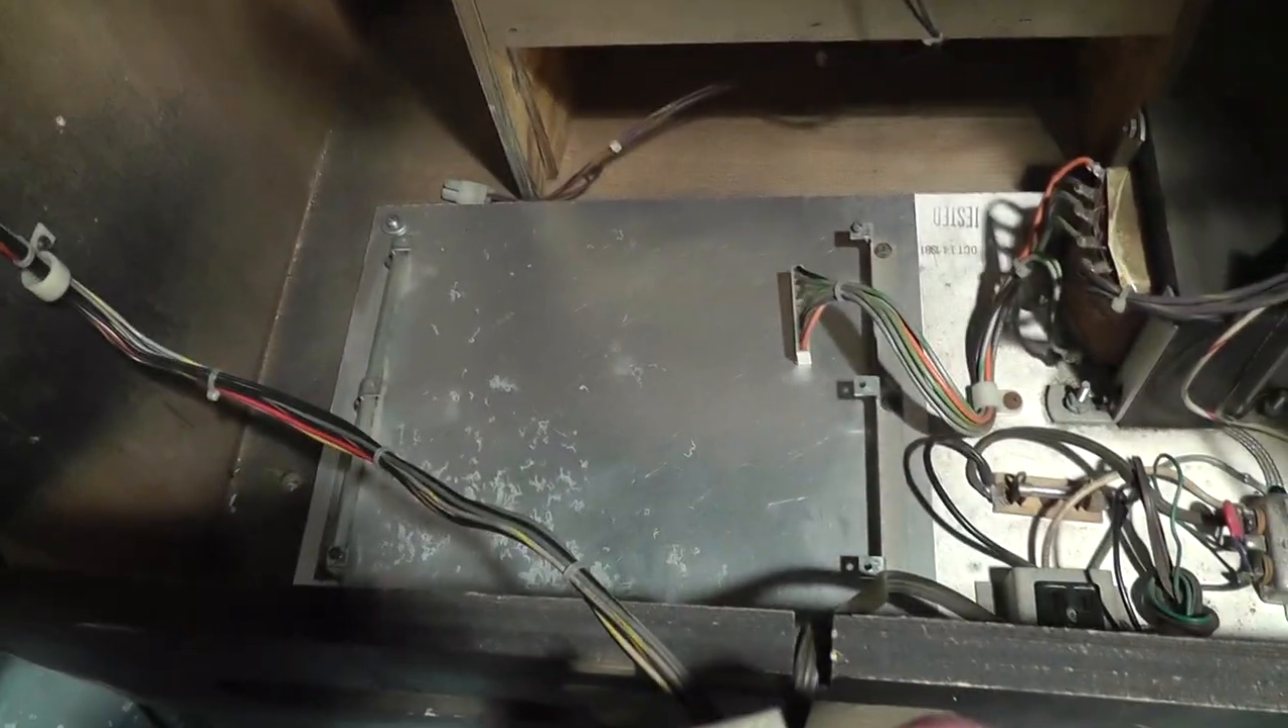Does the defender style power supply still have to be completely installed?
Yes.